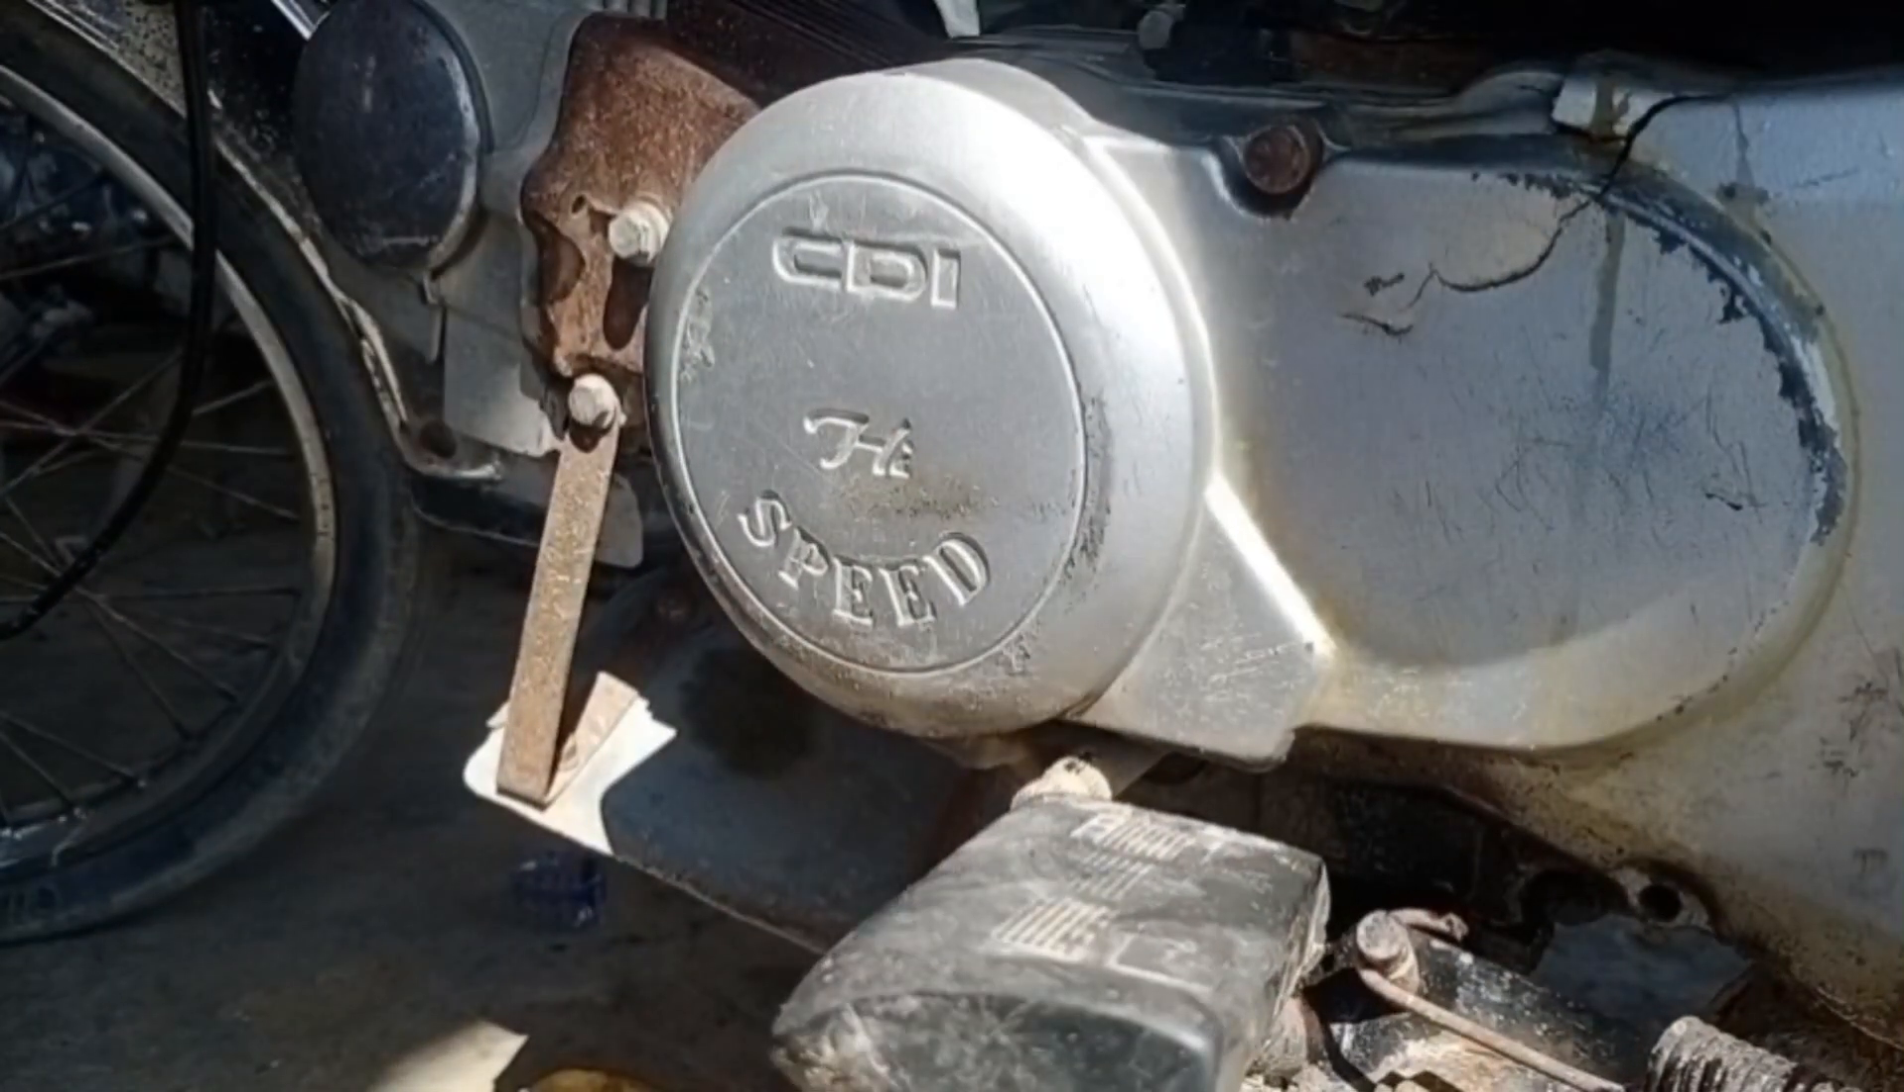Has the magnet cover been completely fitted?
Yes.